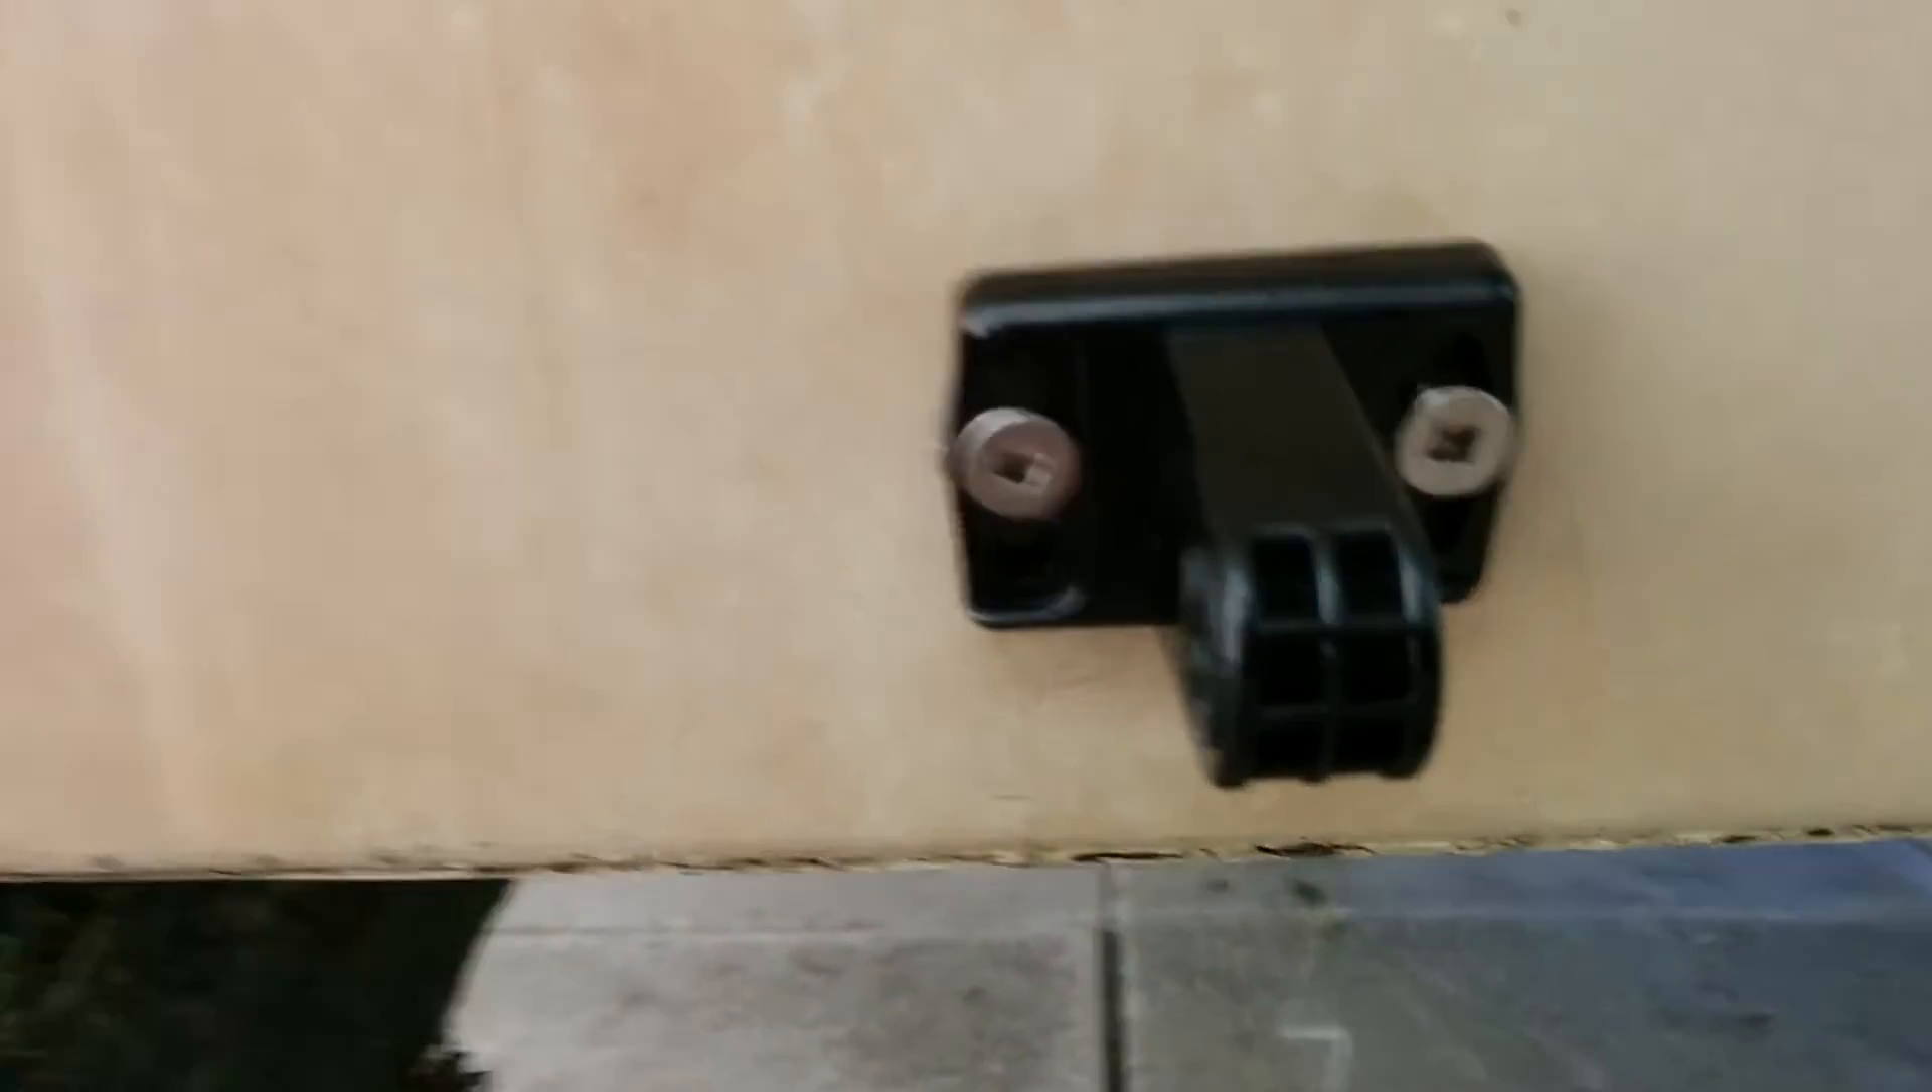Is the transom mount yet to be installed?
No.